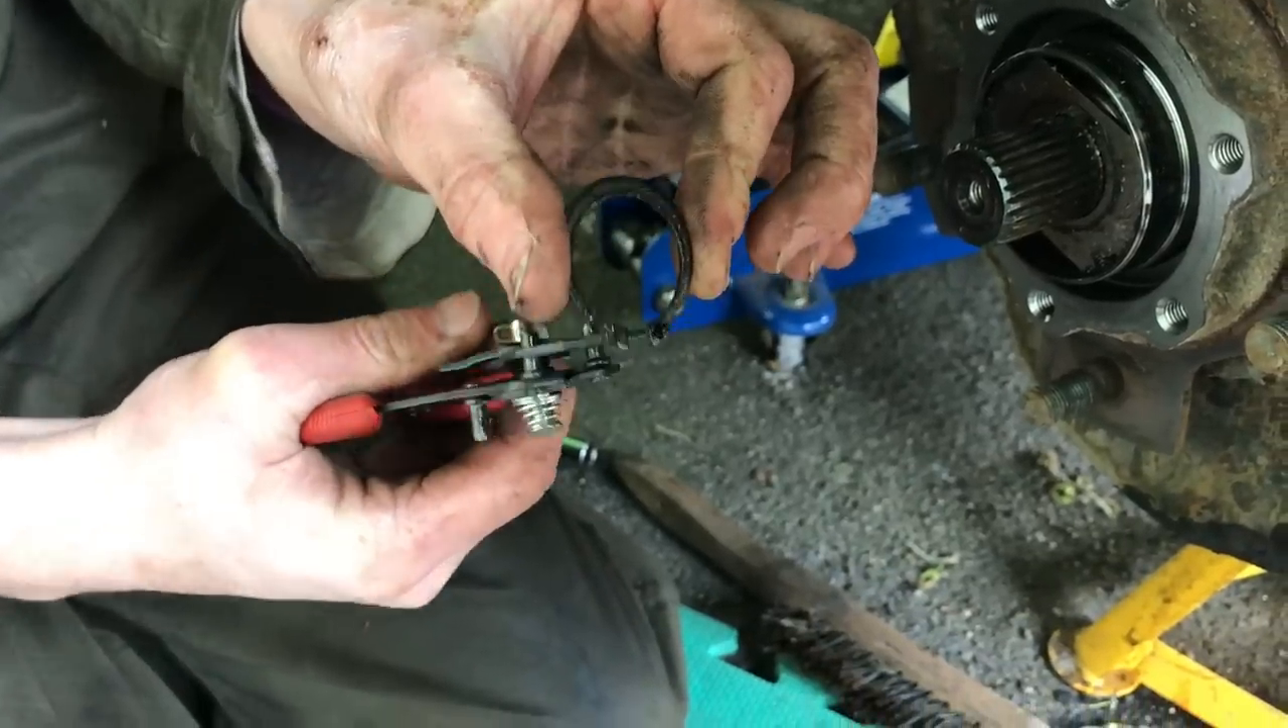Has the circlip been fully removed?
Yes.